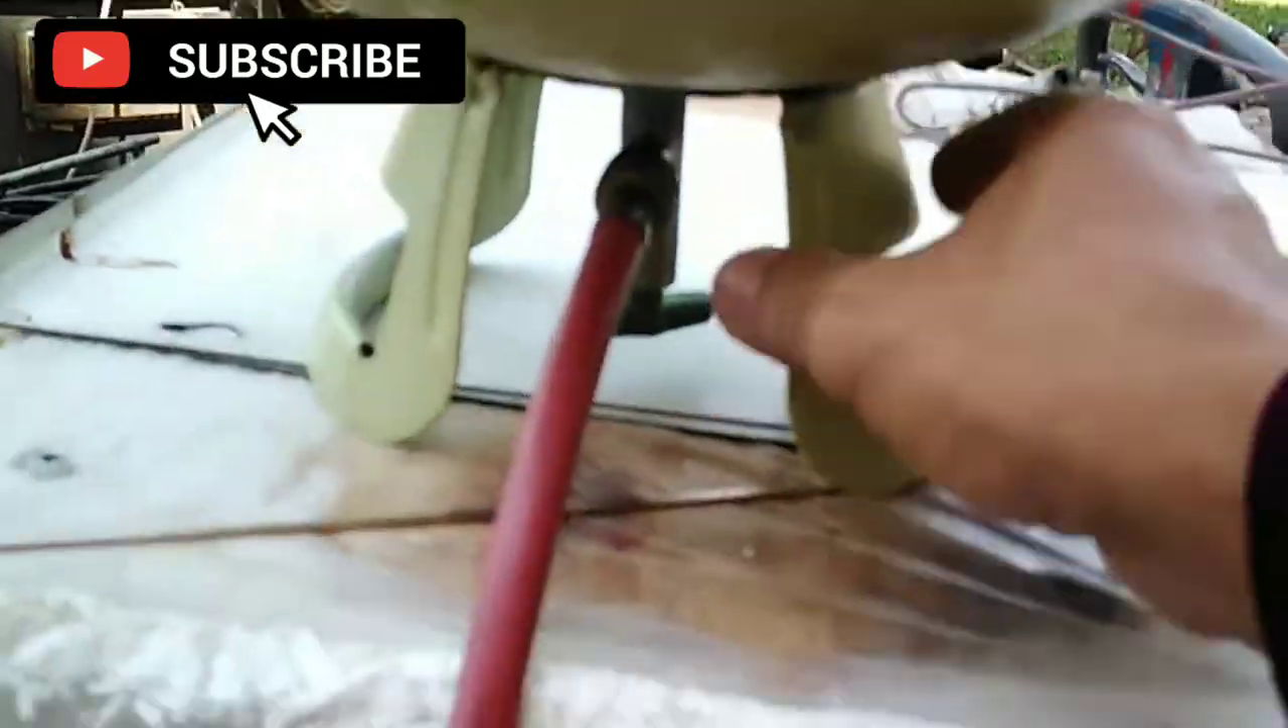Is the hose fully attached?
Yes.